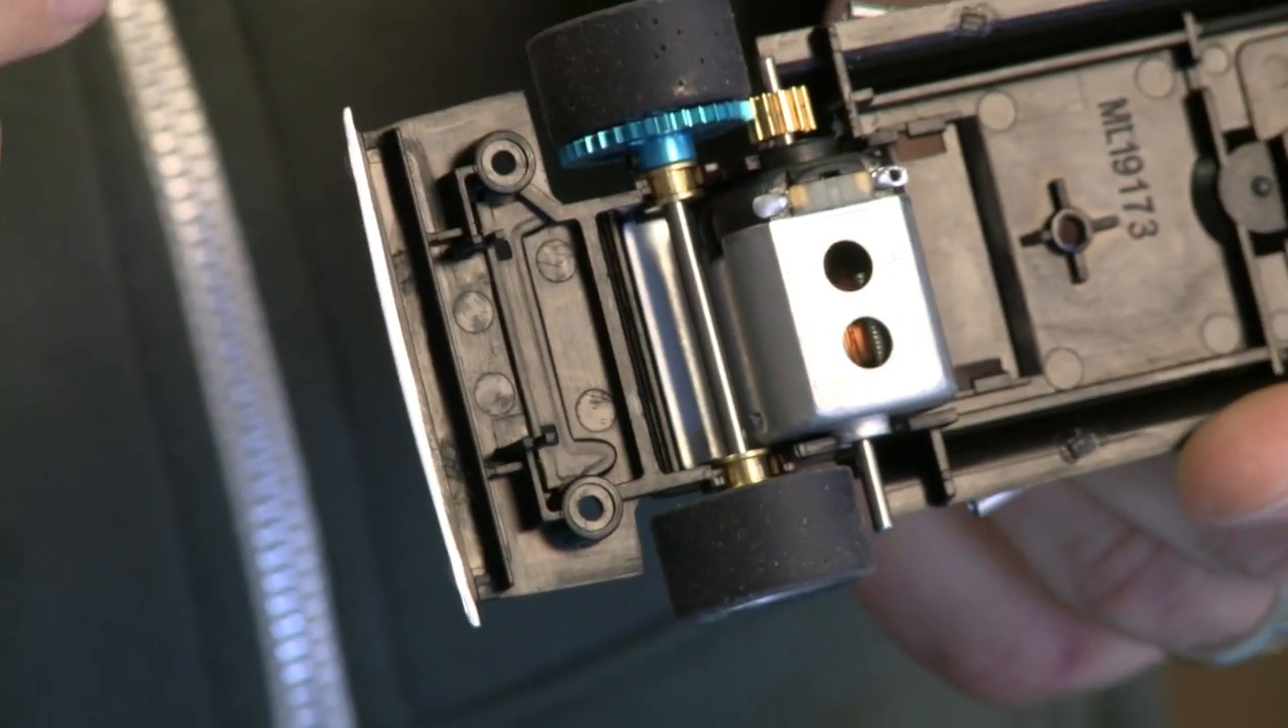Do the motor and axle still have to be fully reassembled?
No.